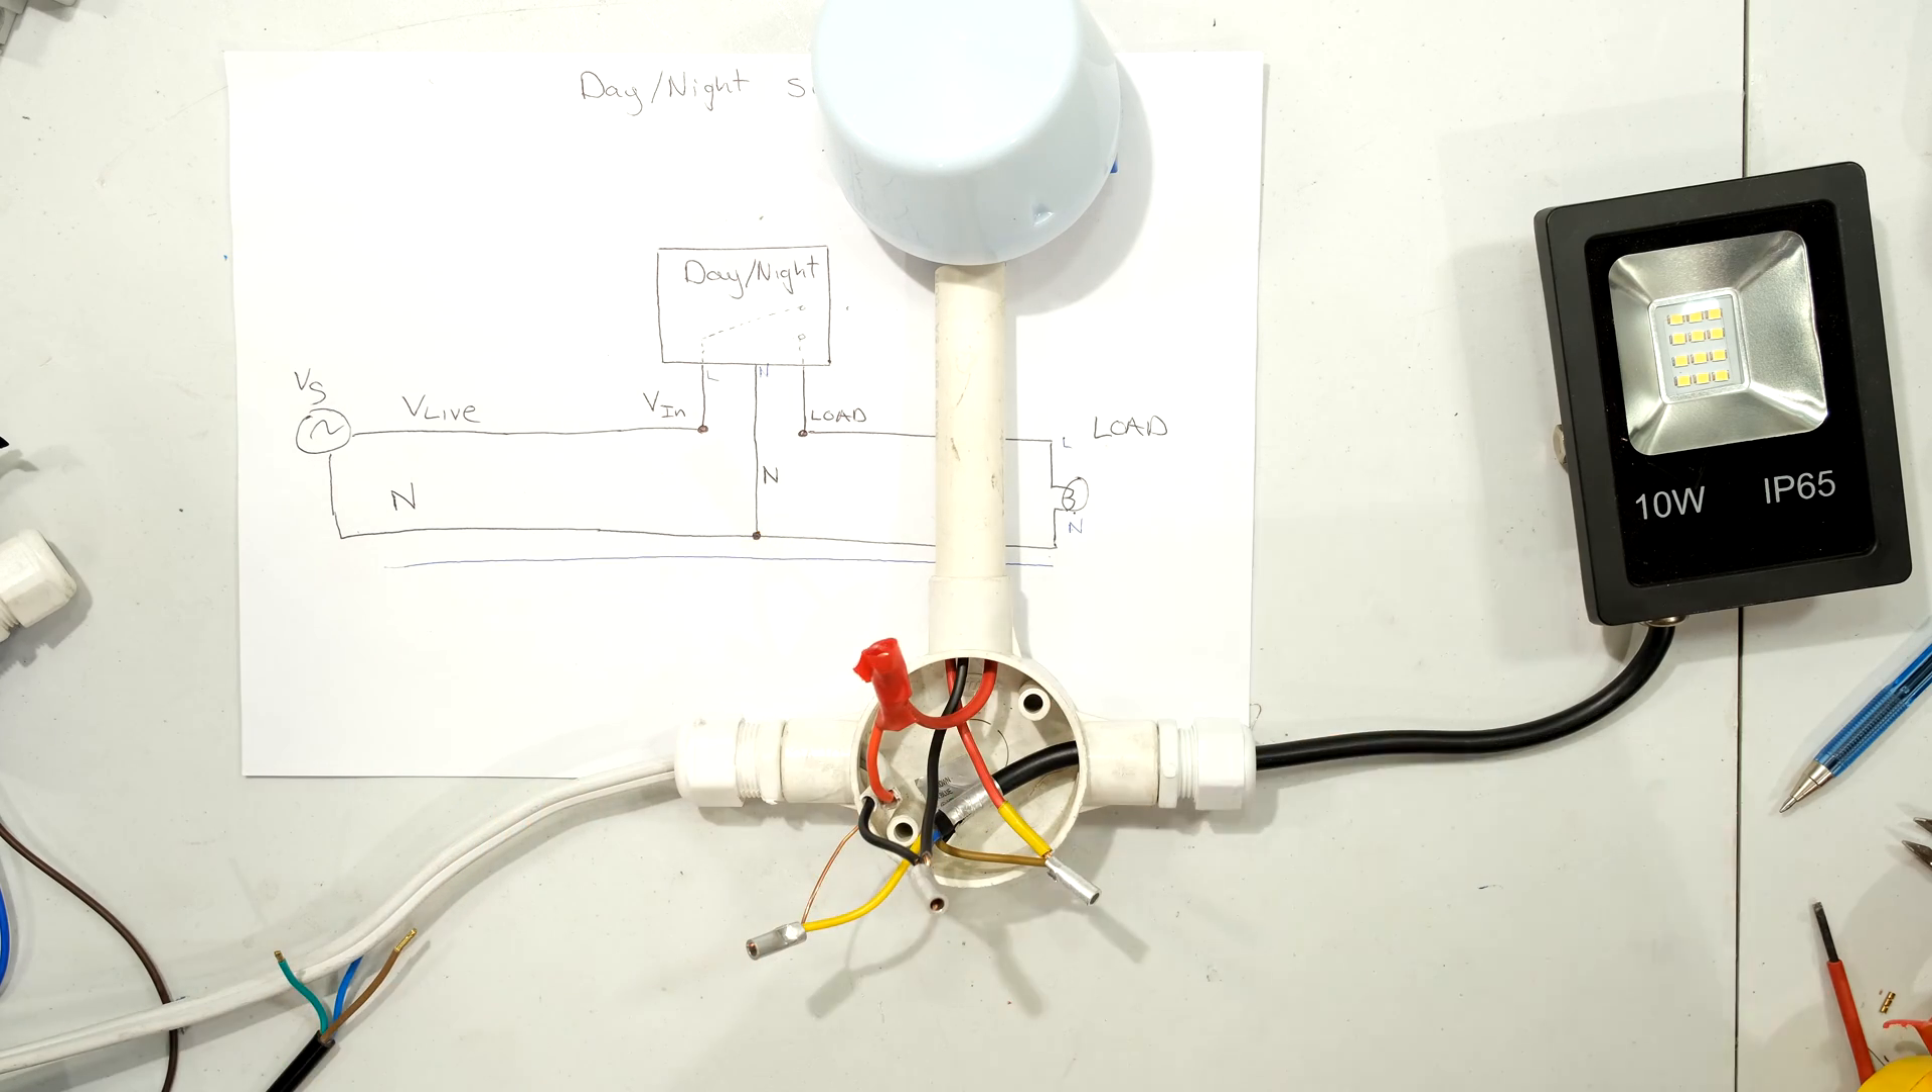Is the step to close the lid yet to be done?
Yes.